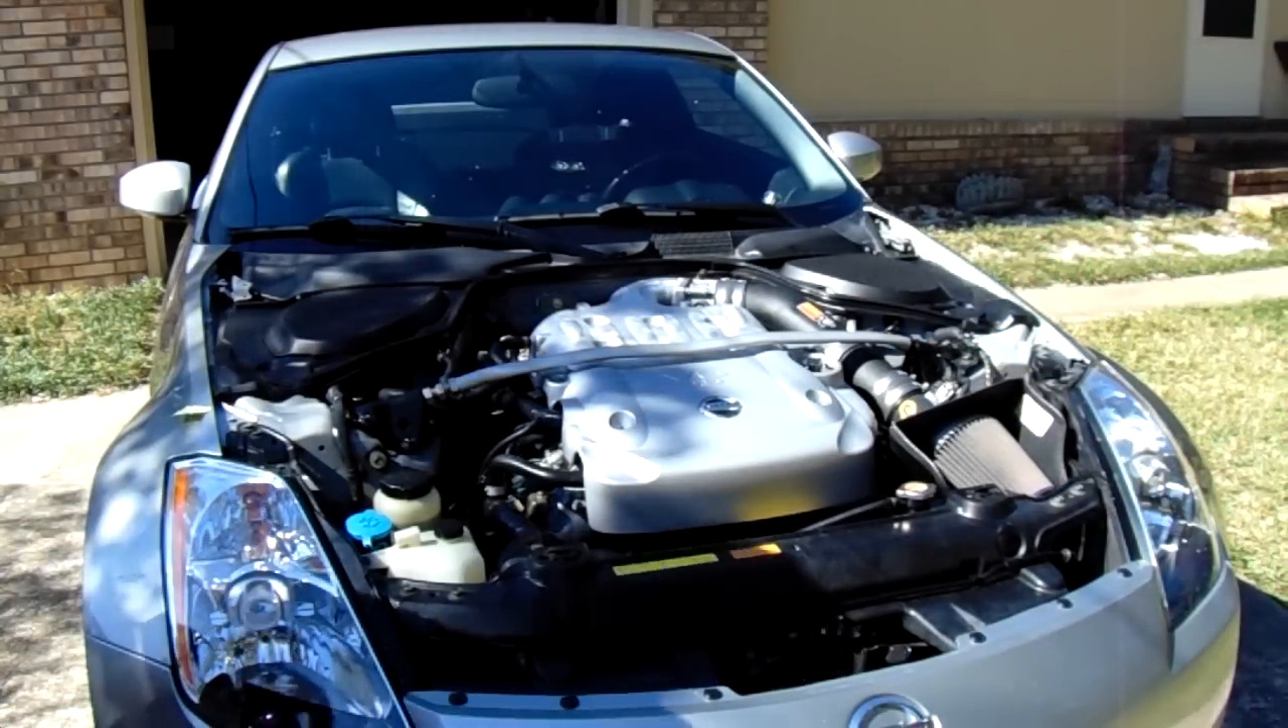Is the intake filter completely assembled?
Yes.